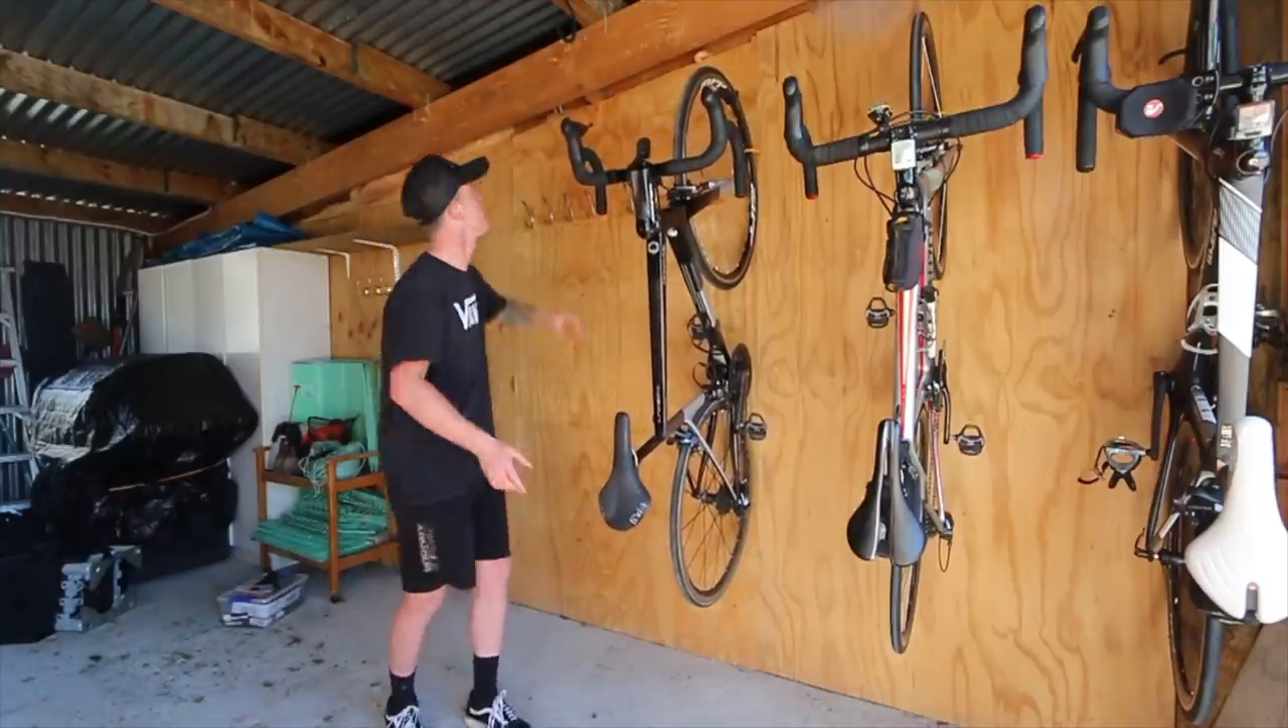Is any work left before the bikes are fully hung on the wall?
No.